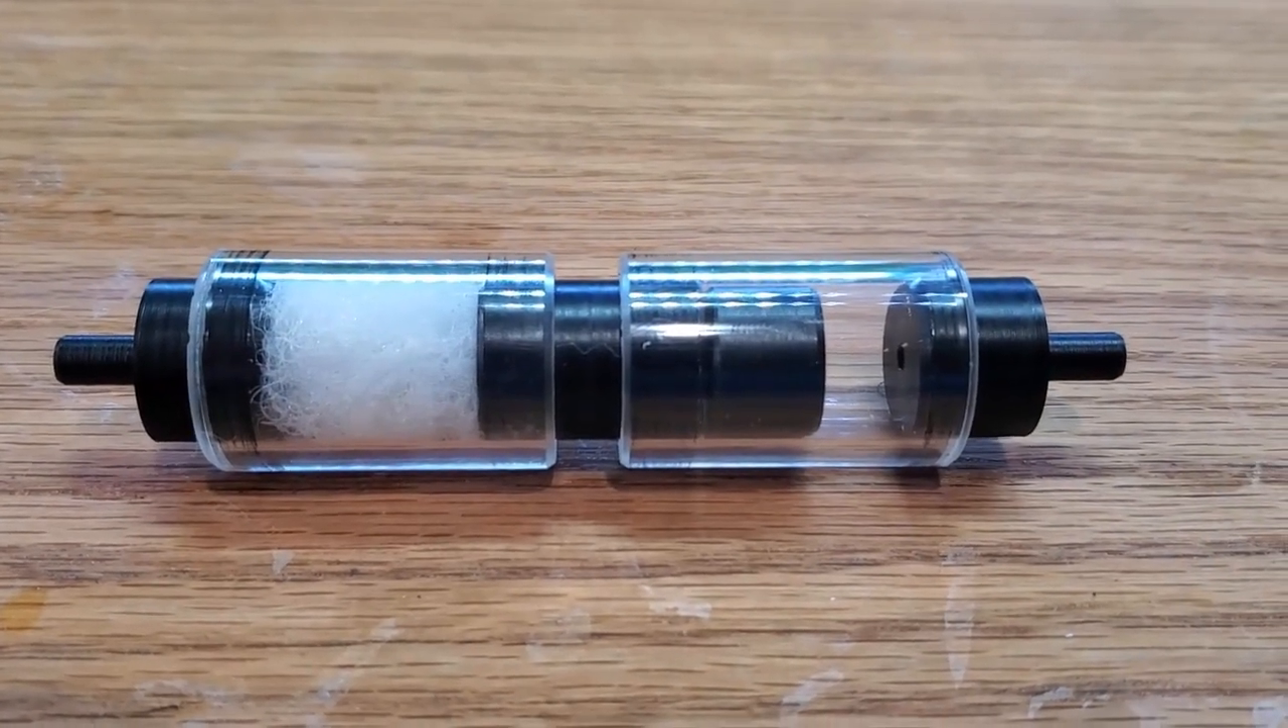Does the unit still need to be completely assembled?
No.